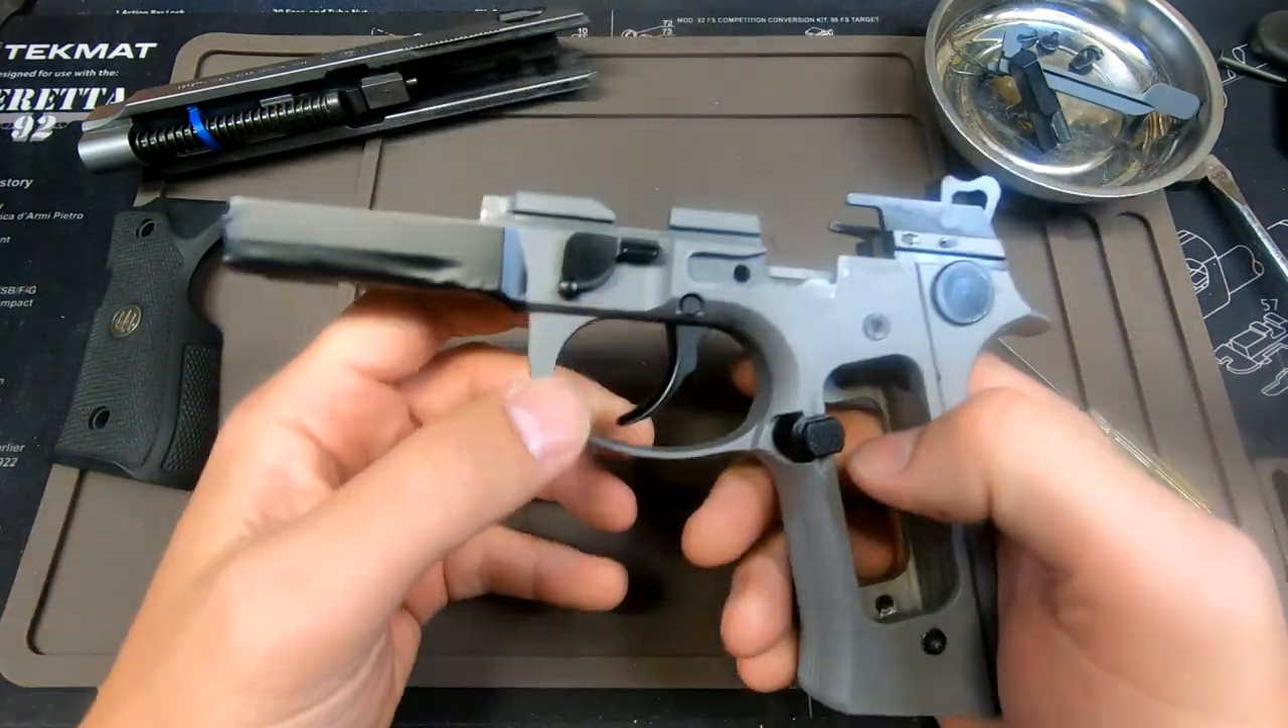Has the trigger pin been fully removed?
No.